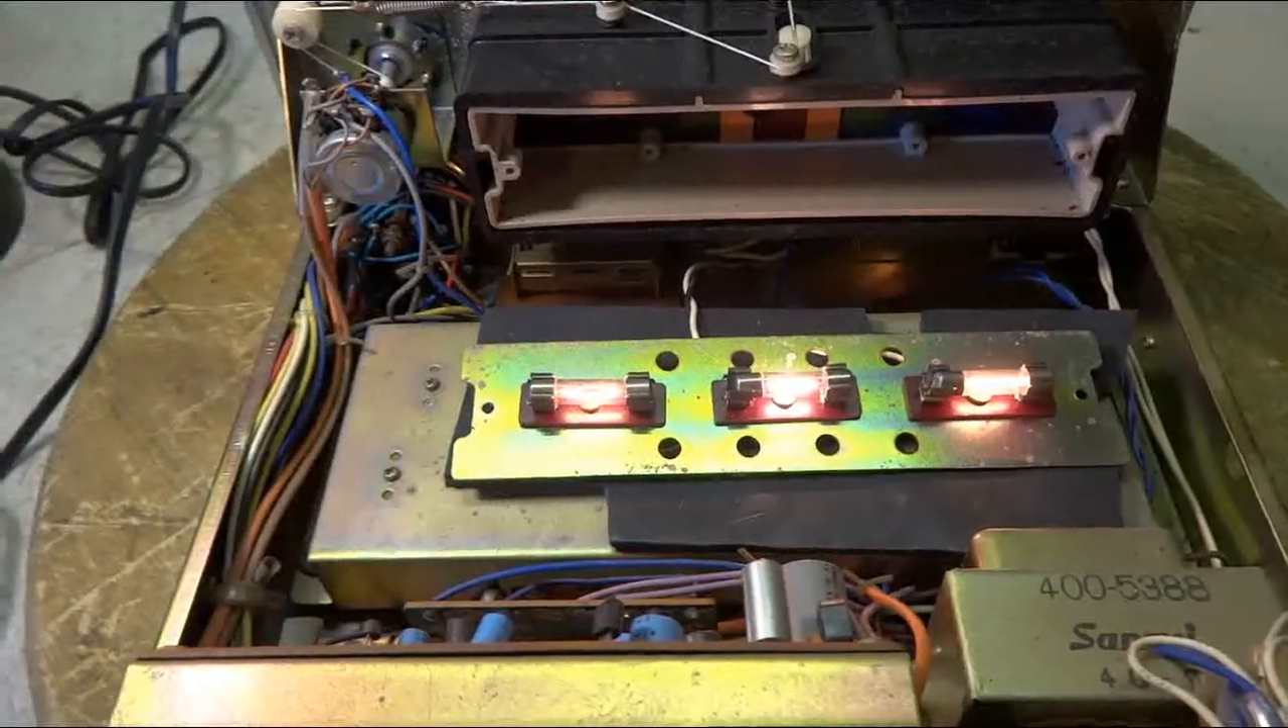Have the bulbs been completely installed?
Yes.